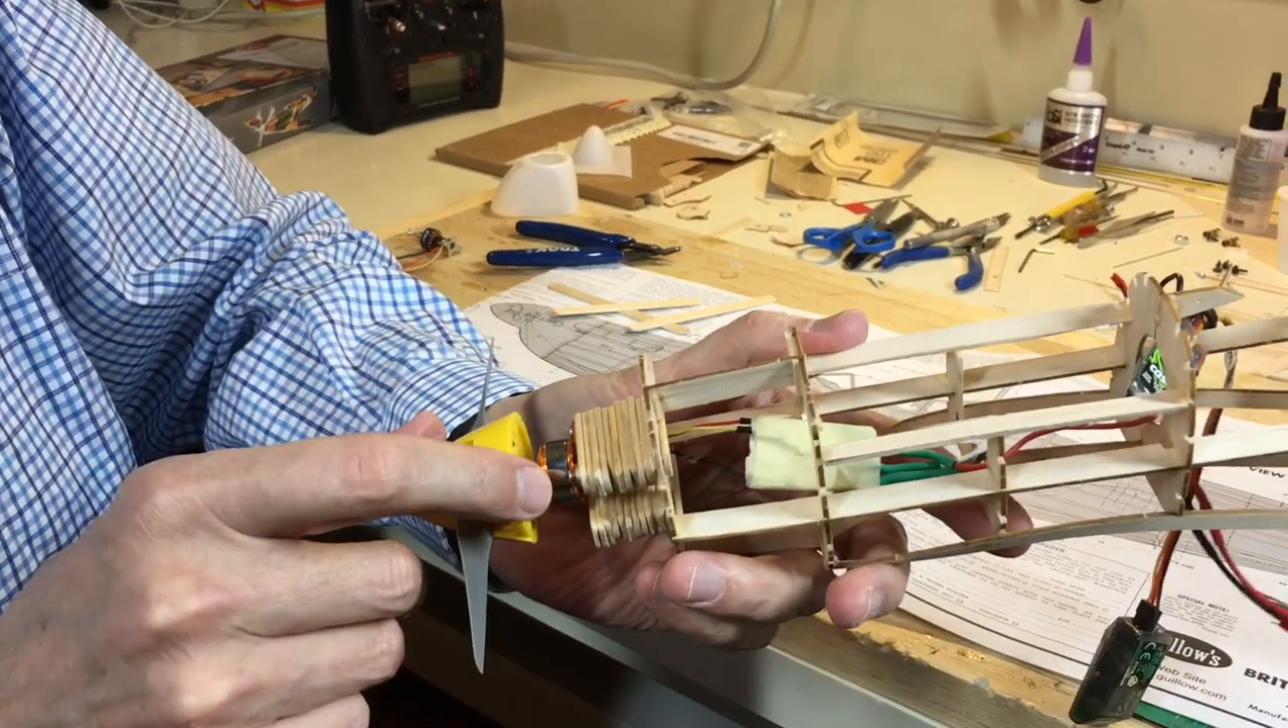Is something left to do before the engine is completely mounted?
No.